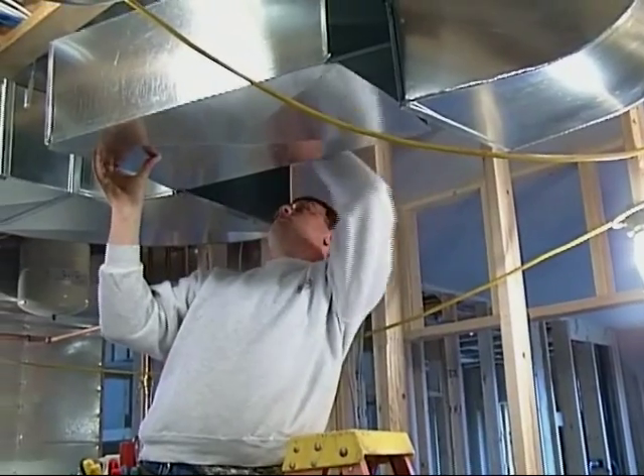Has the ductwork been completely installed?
No.